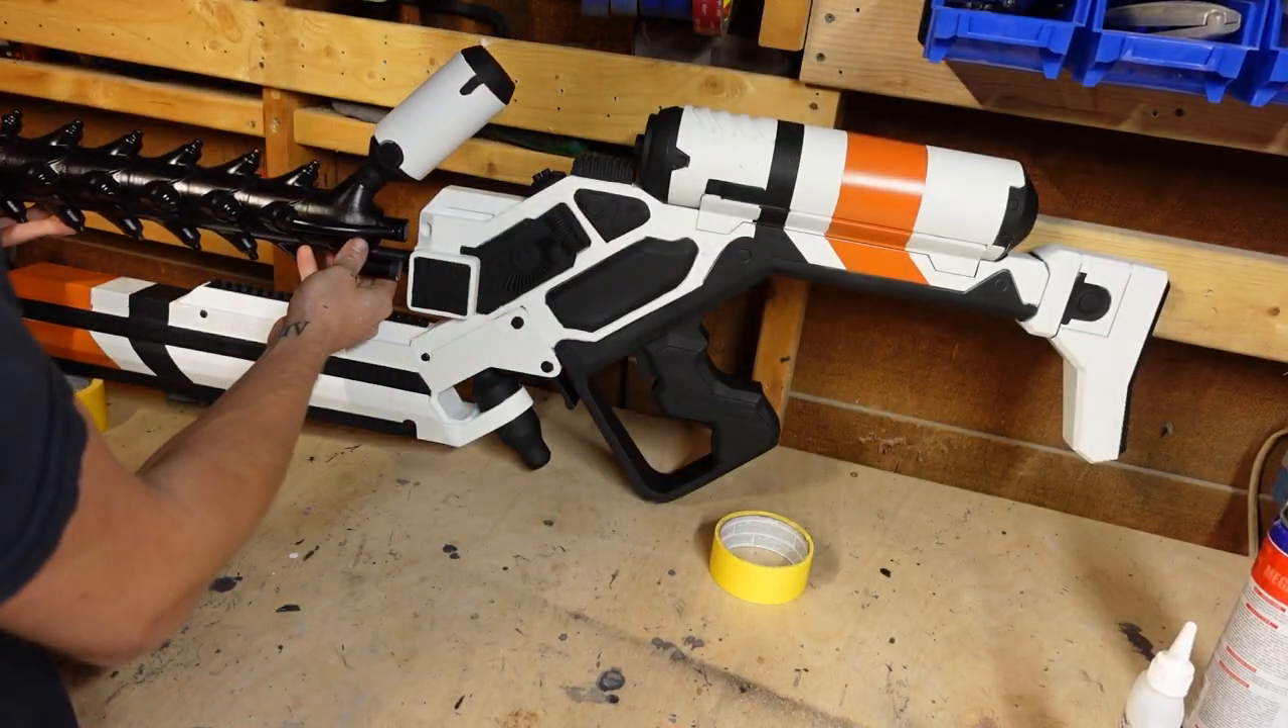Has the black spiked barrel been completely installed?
No.